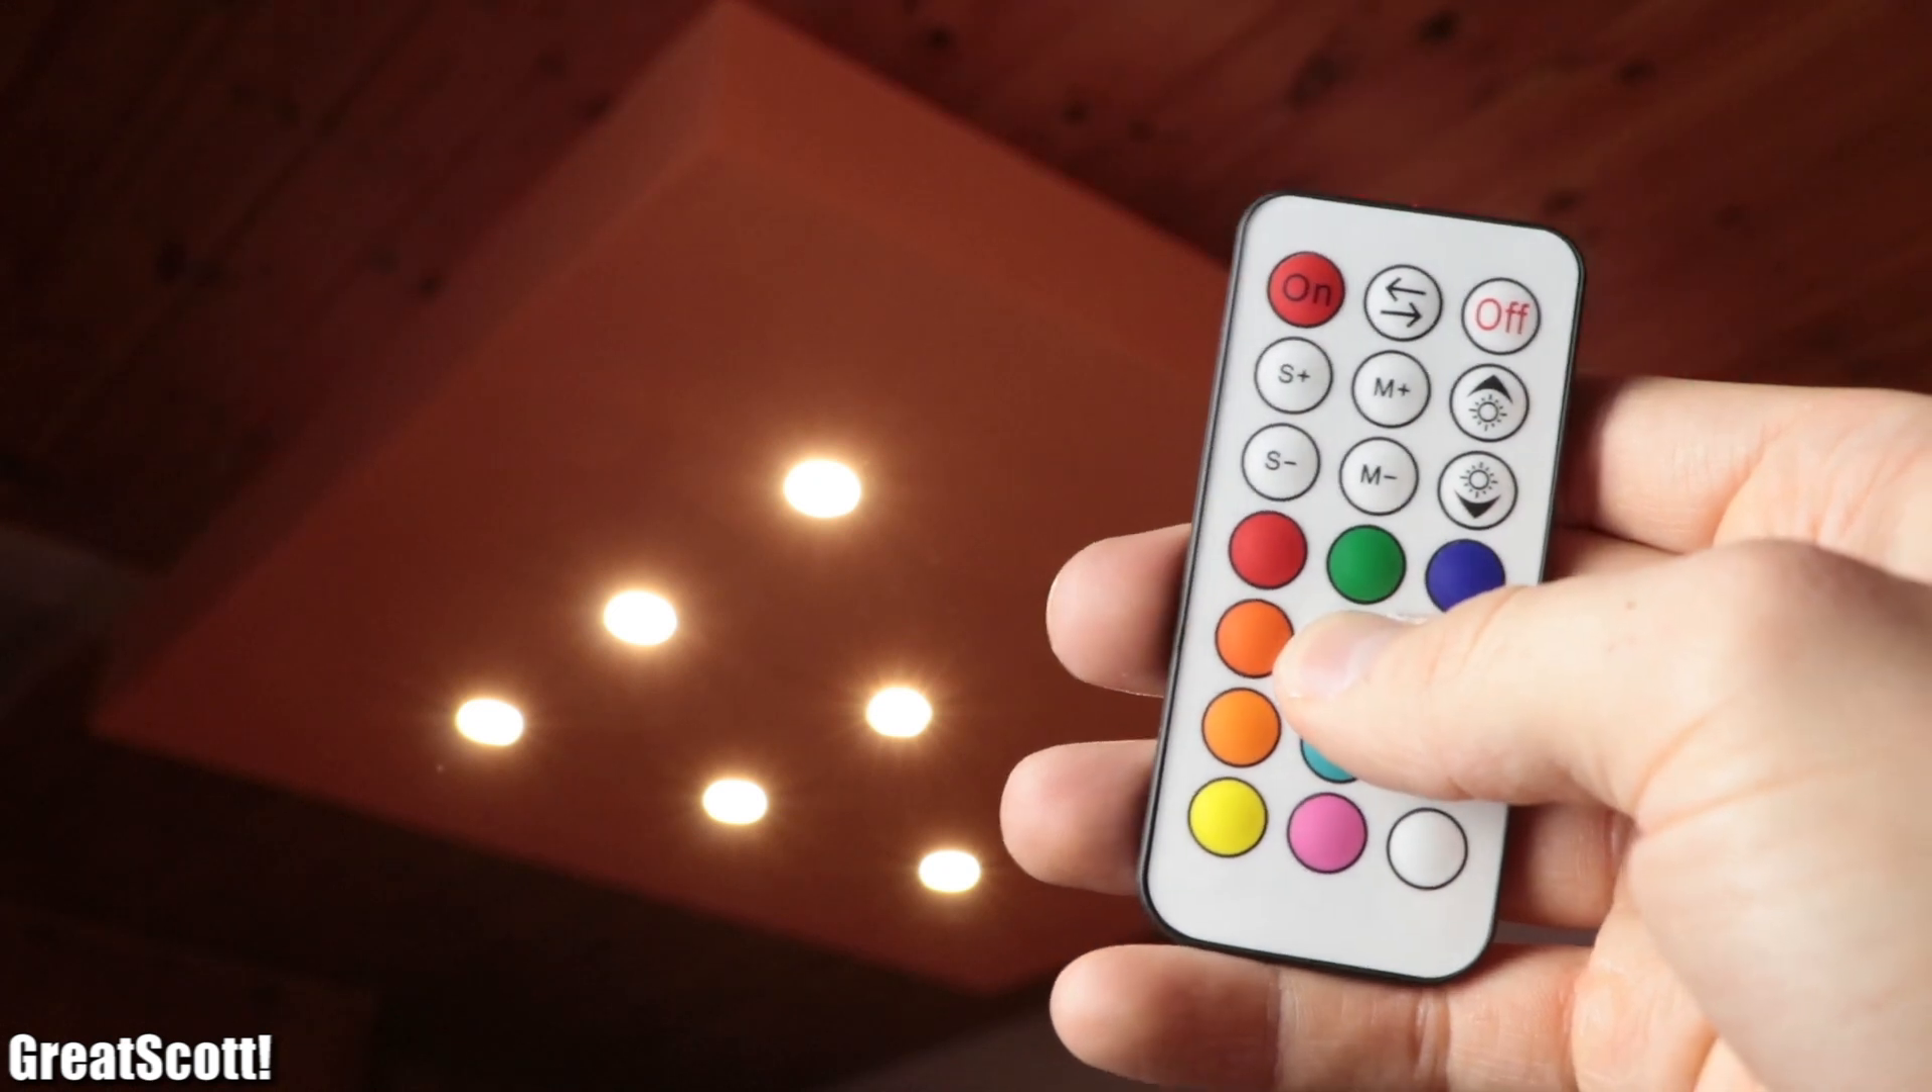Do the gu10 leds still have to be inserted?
No.